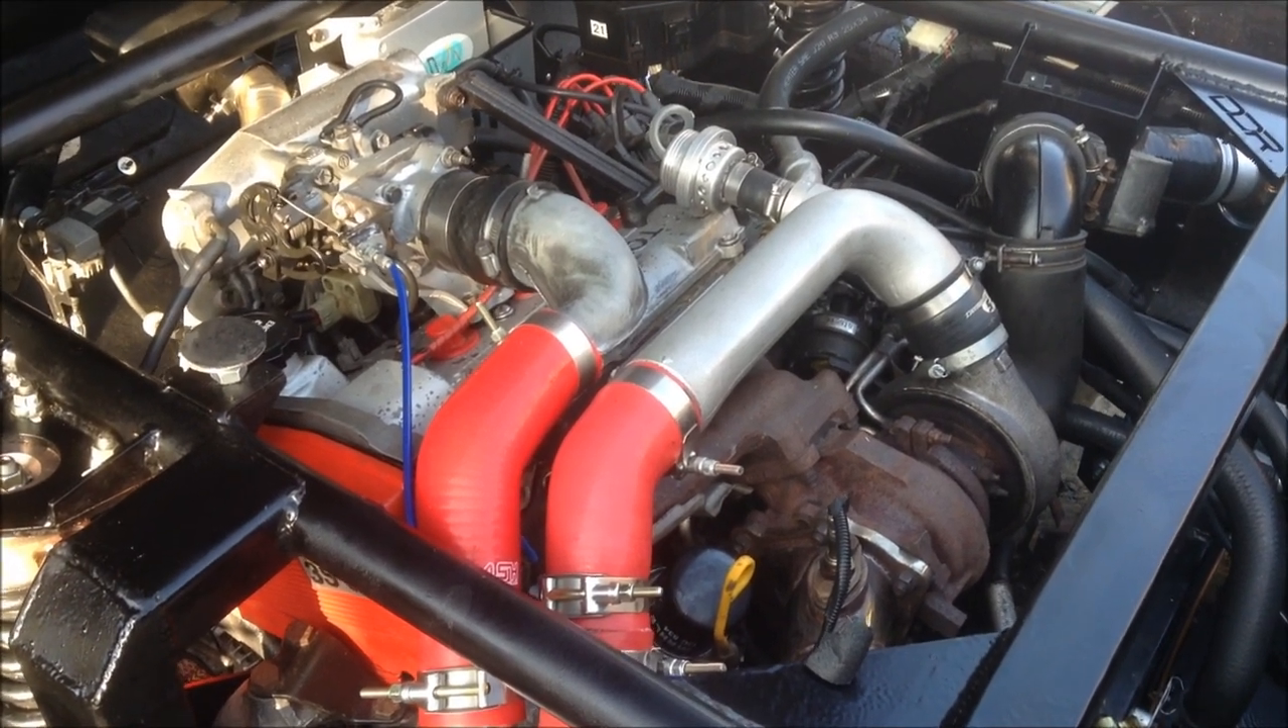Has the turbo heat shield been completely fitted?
No.